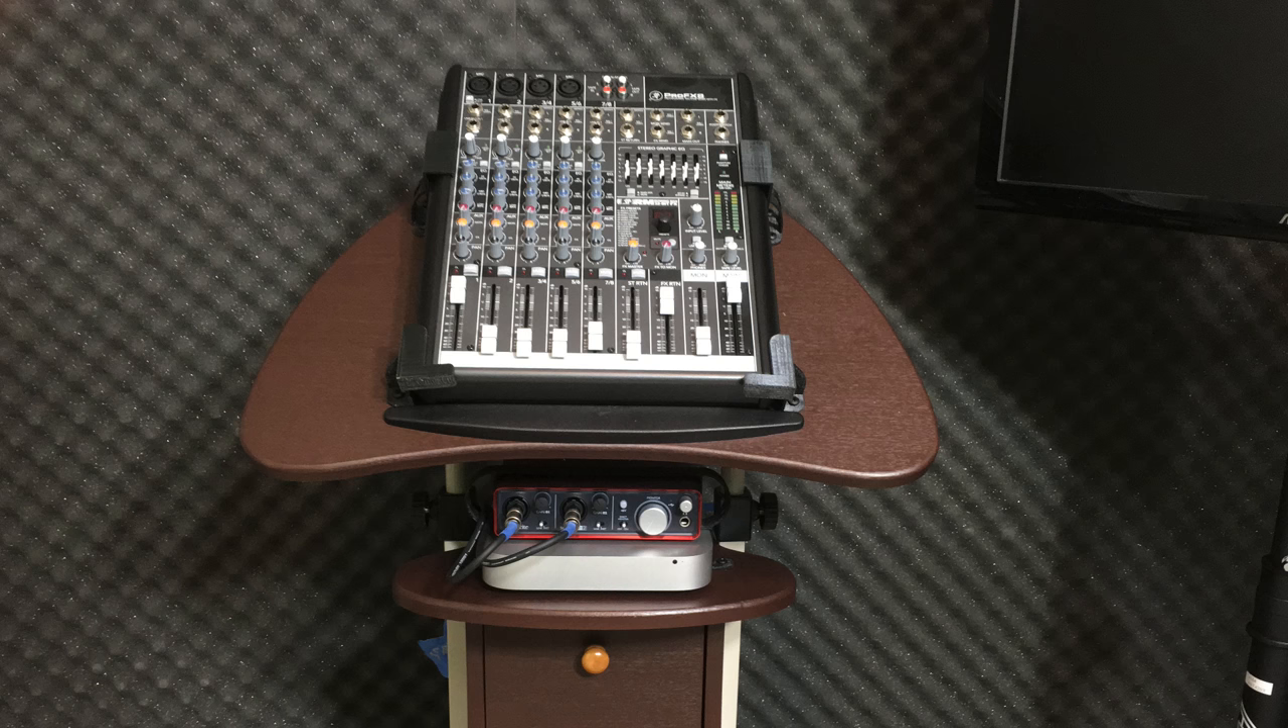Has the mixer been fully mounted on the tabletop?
Yes.